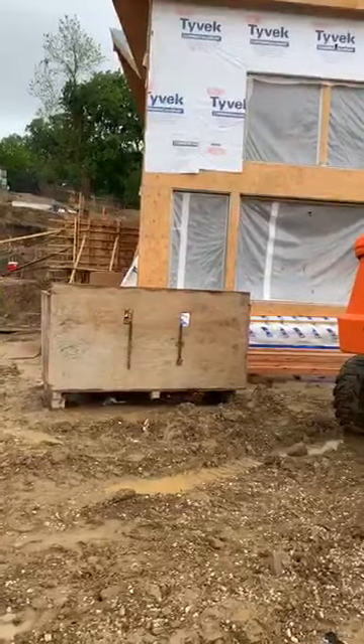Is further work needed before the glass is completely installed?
Yes.